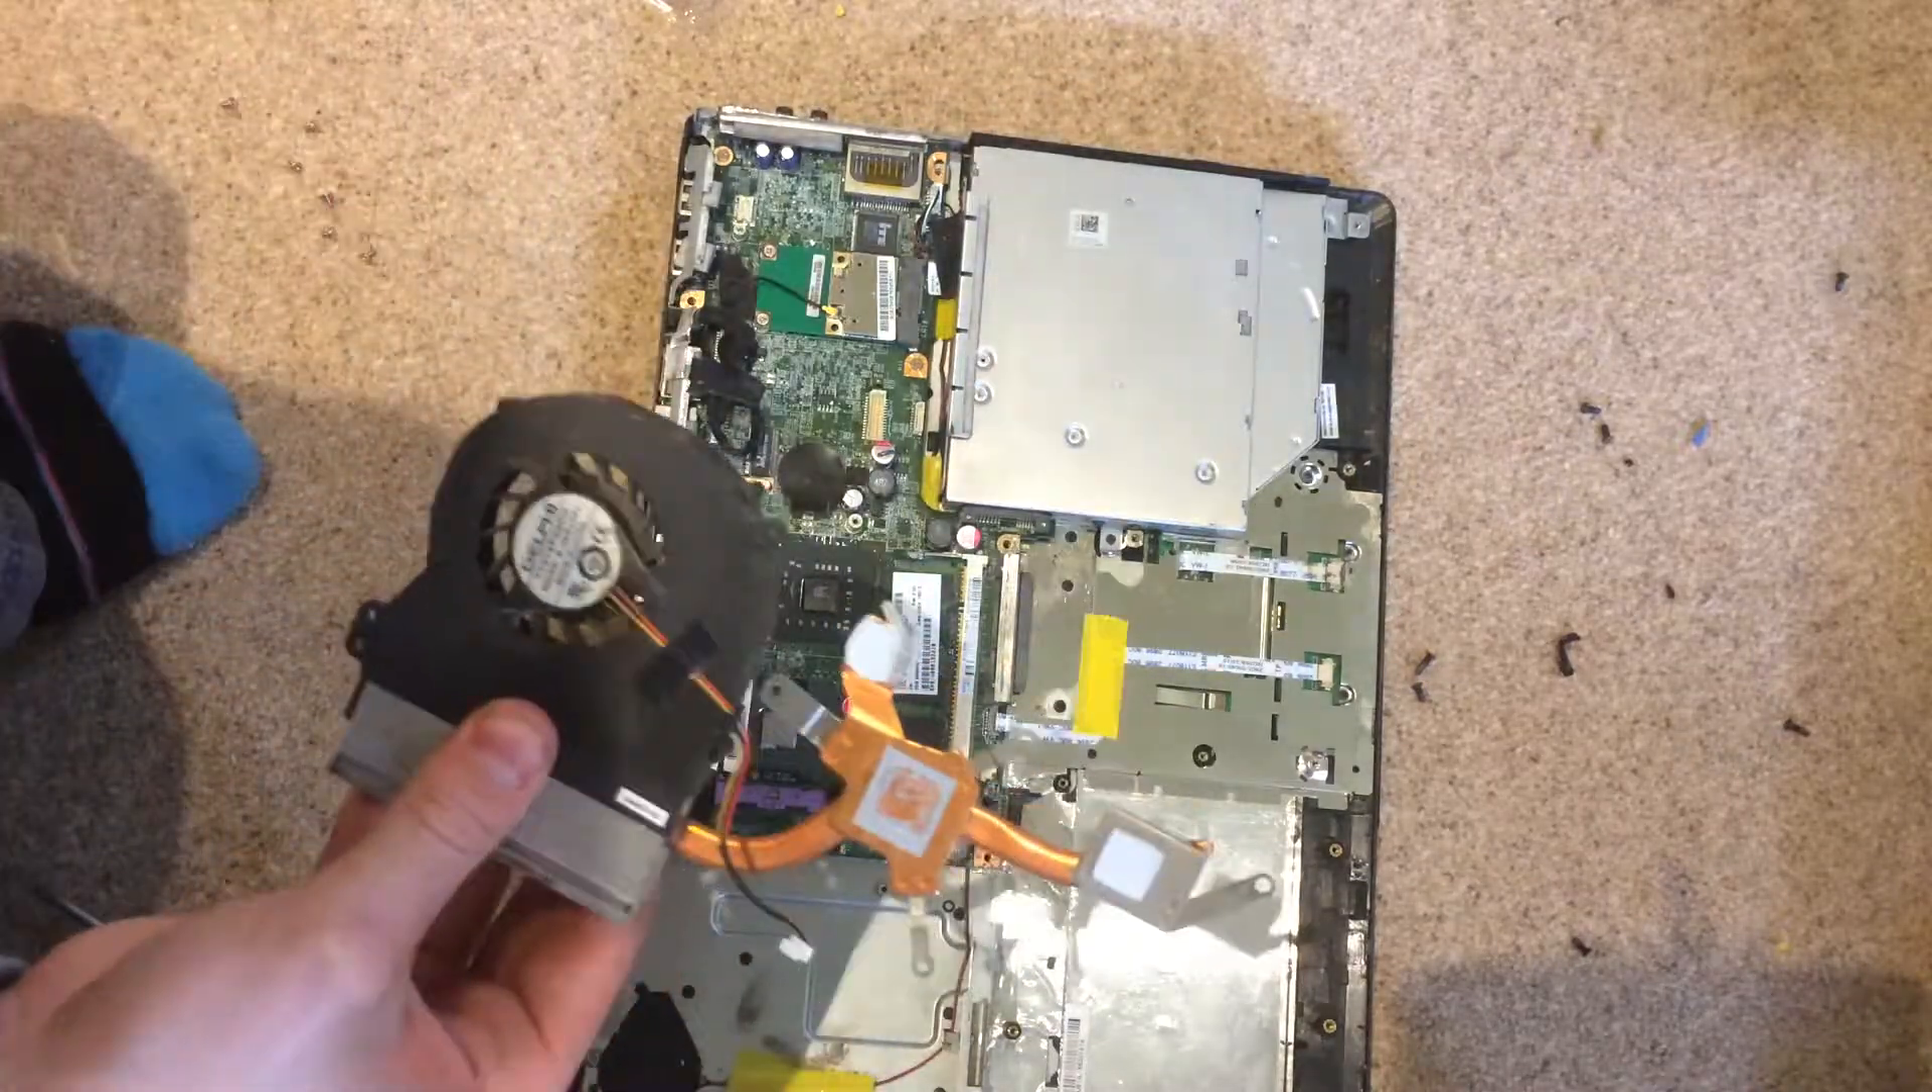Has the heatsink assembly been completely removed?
Yes.